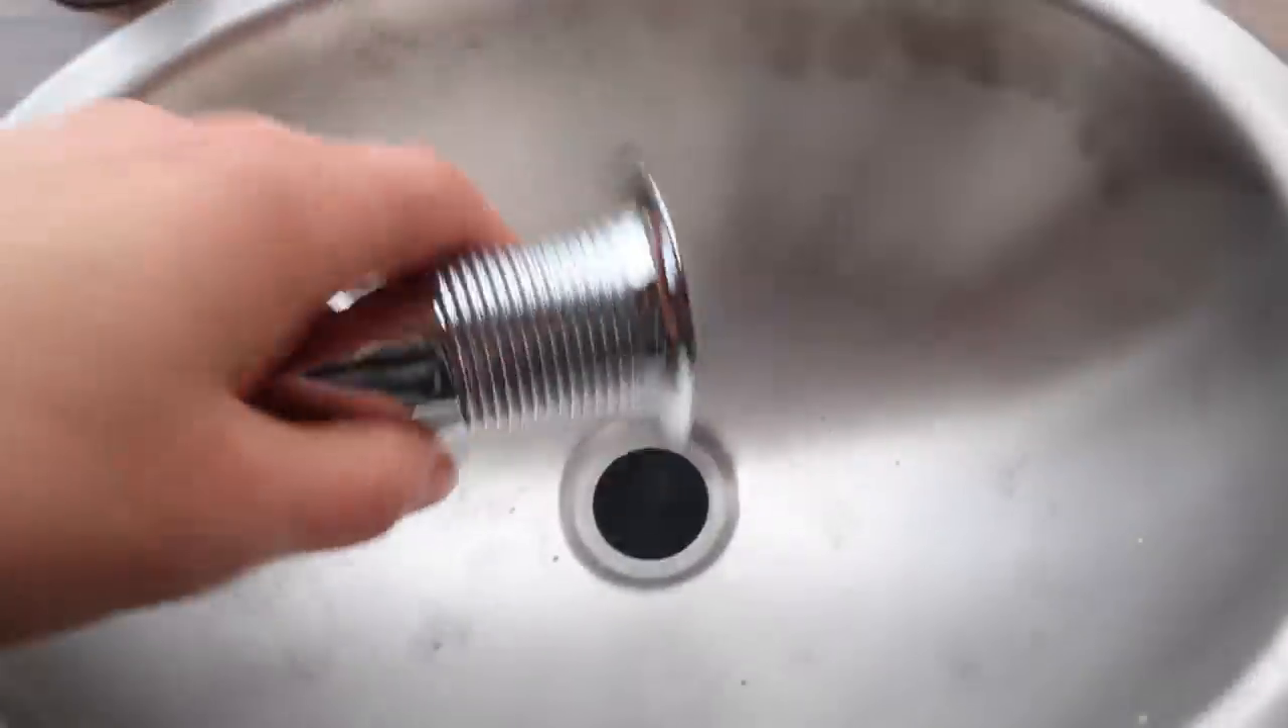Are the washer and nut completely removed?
Yes.